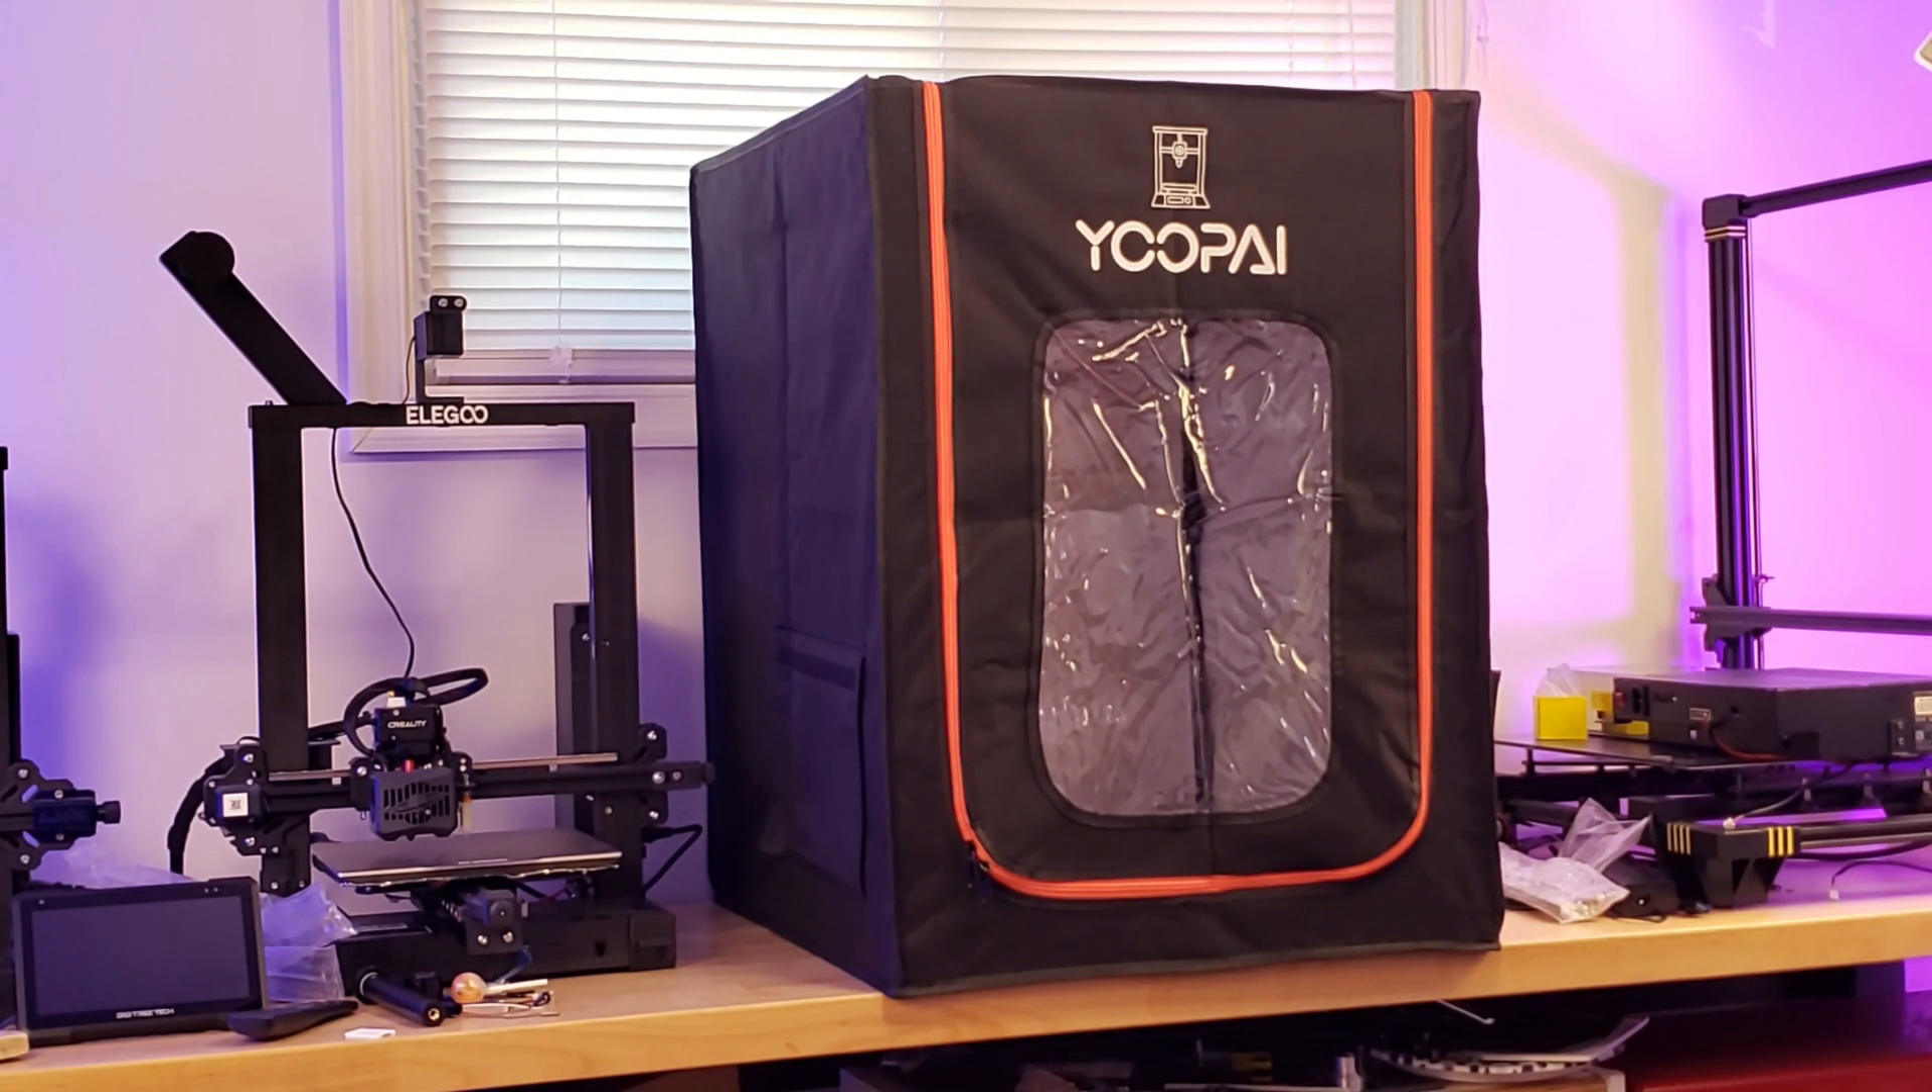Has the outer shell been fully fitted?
Yes.